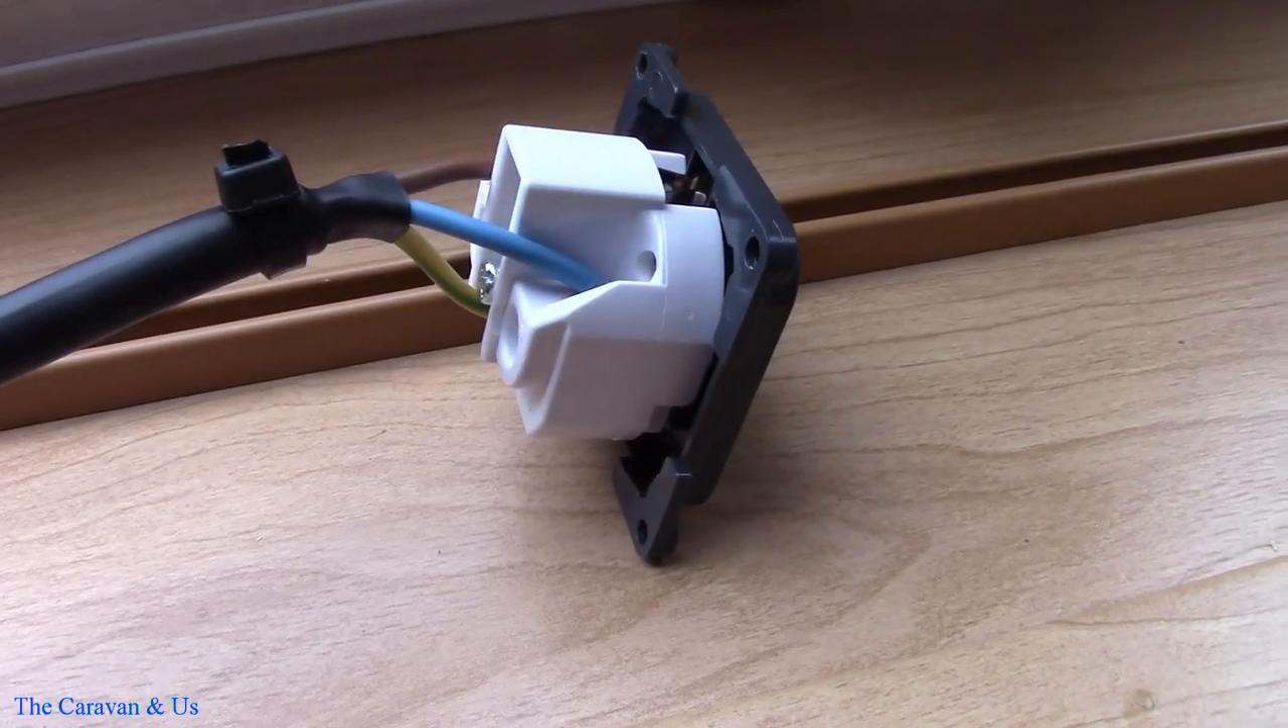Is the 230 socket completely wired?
Yes.